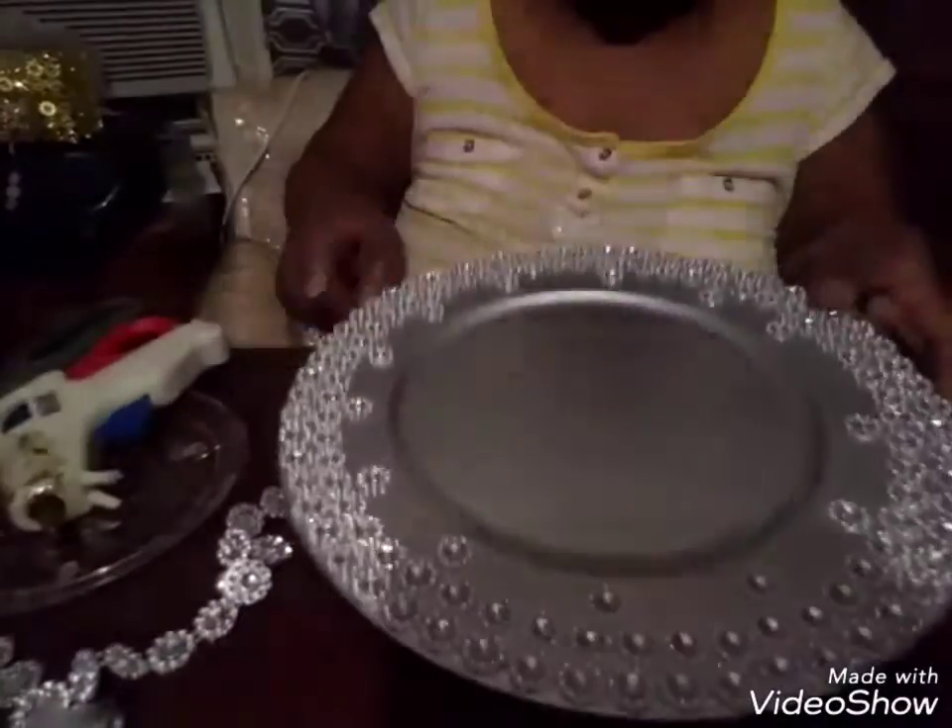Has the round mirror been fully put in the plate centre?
No.